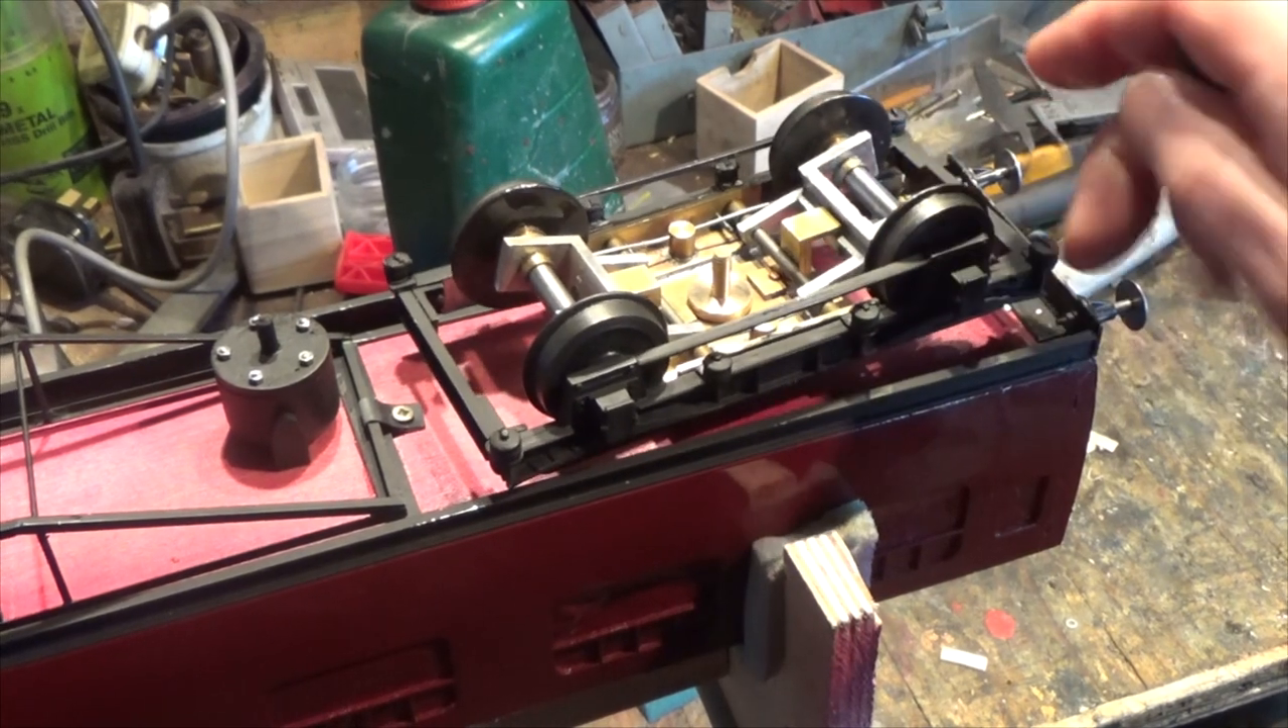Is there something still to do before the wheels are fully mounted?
No.